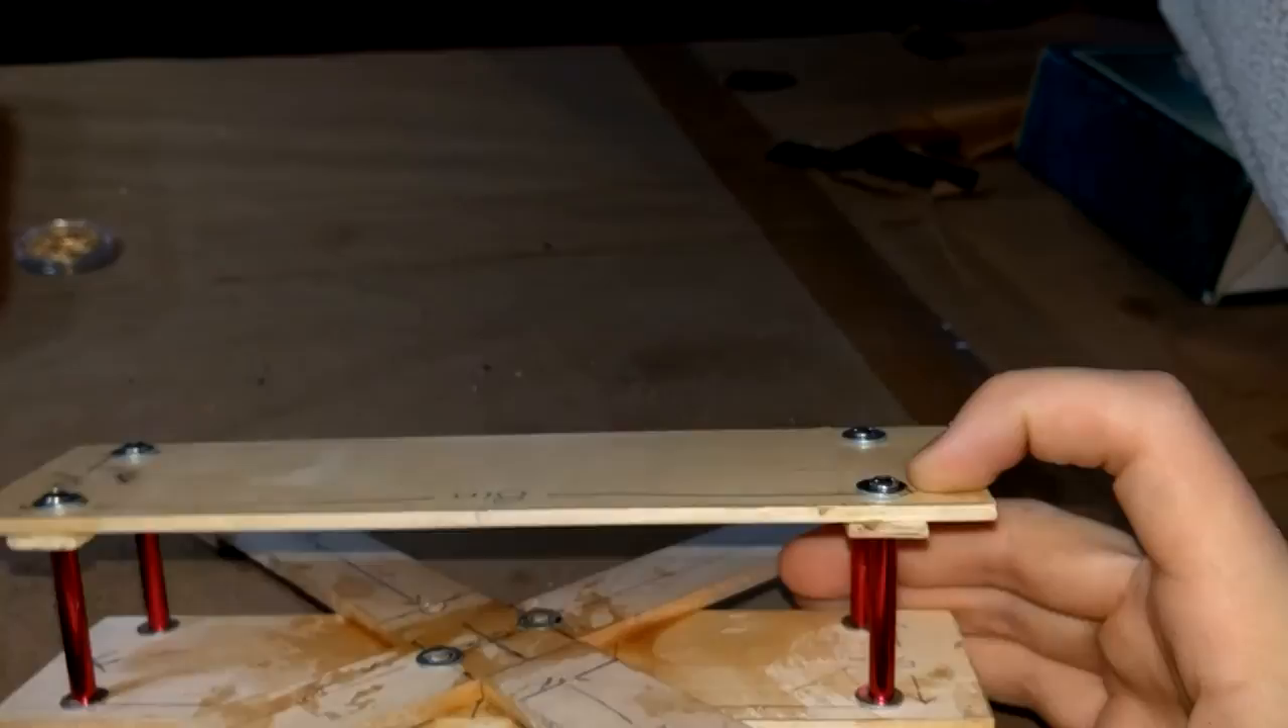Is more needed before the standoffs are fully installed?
No.